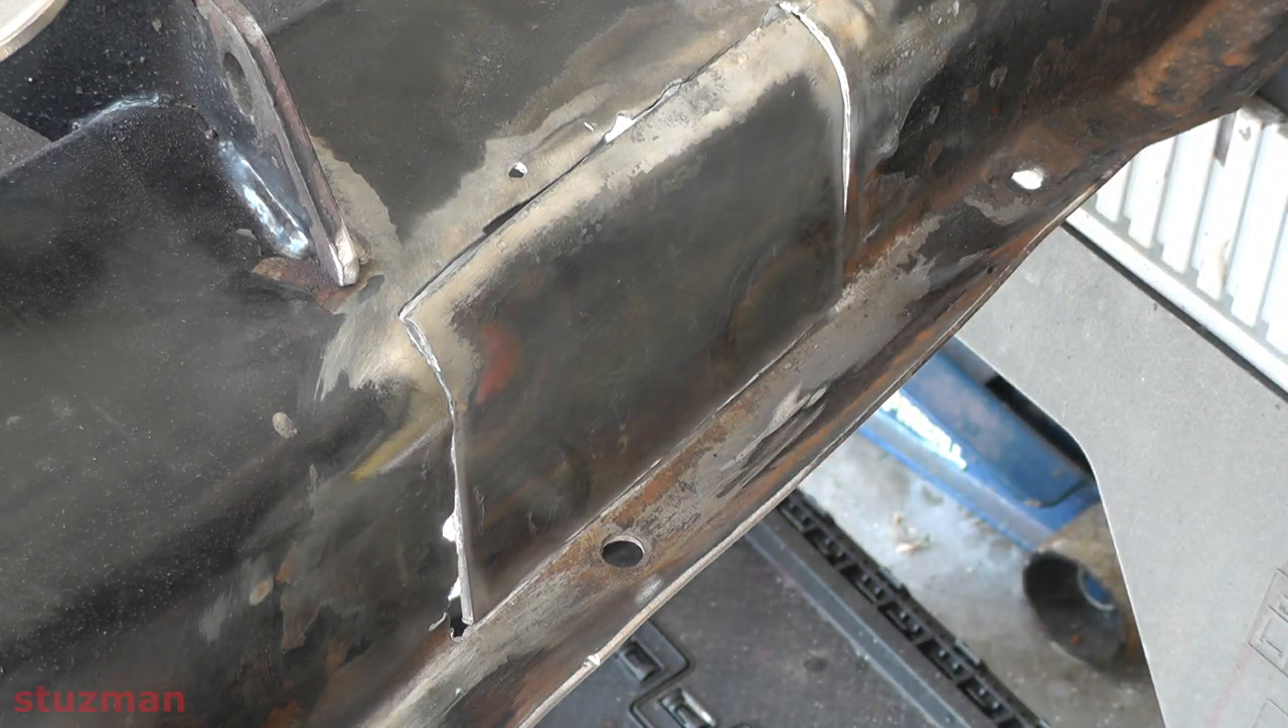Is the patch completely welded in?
No.